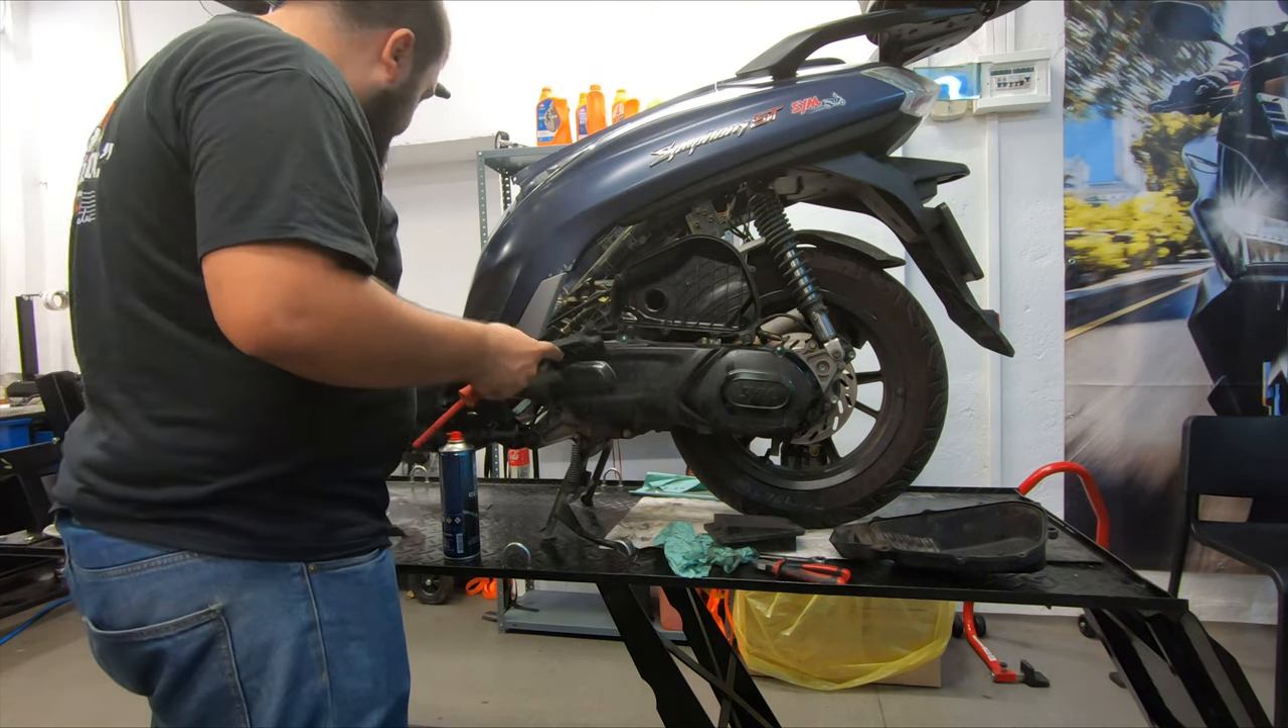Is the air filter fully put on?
No.